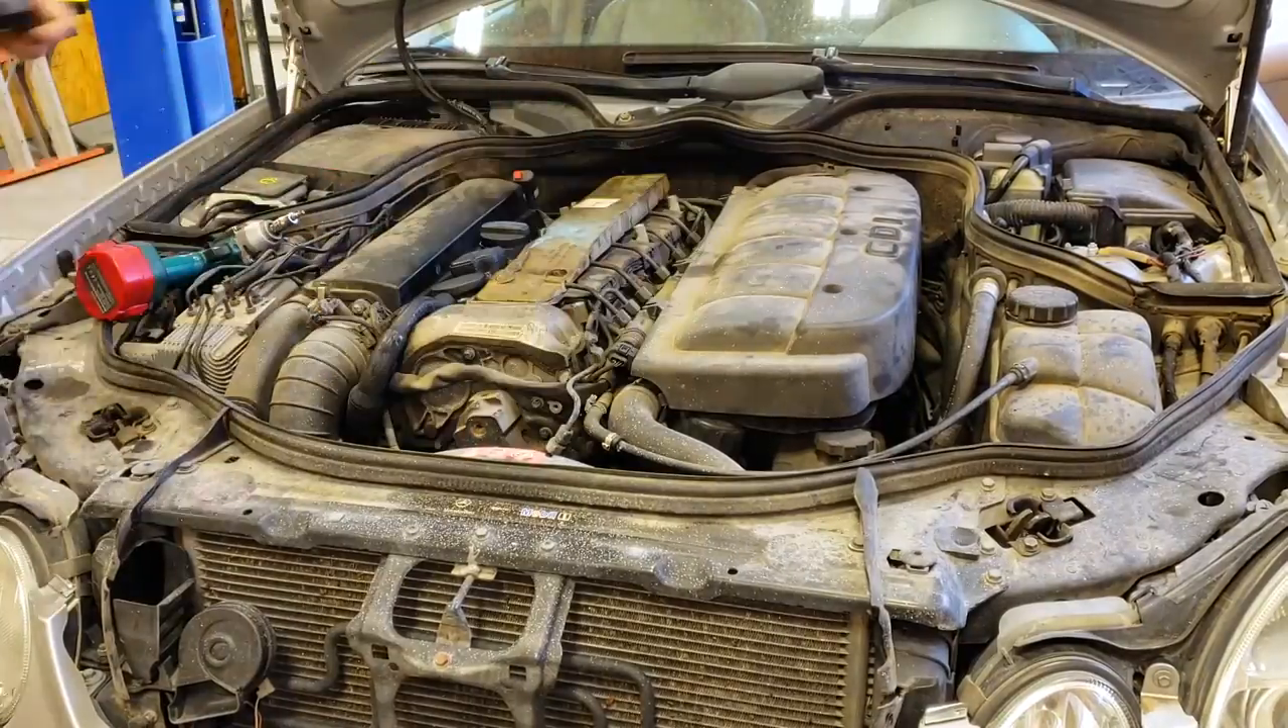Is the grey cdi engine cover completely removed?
No.